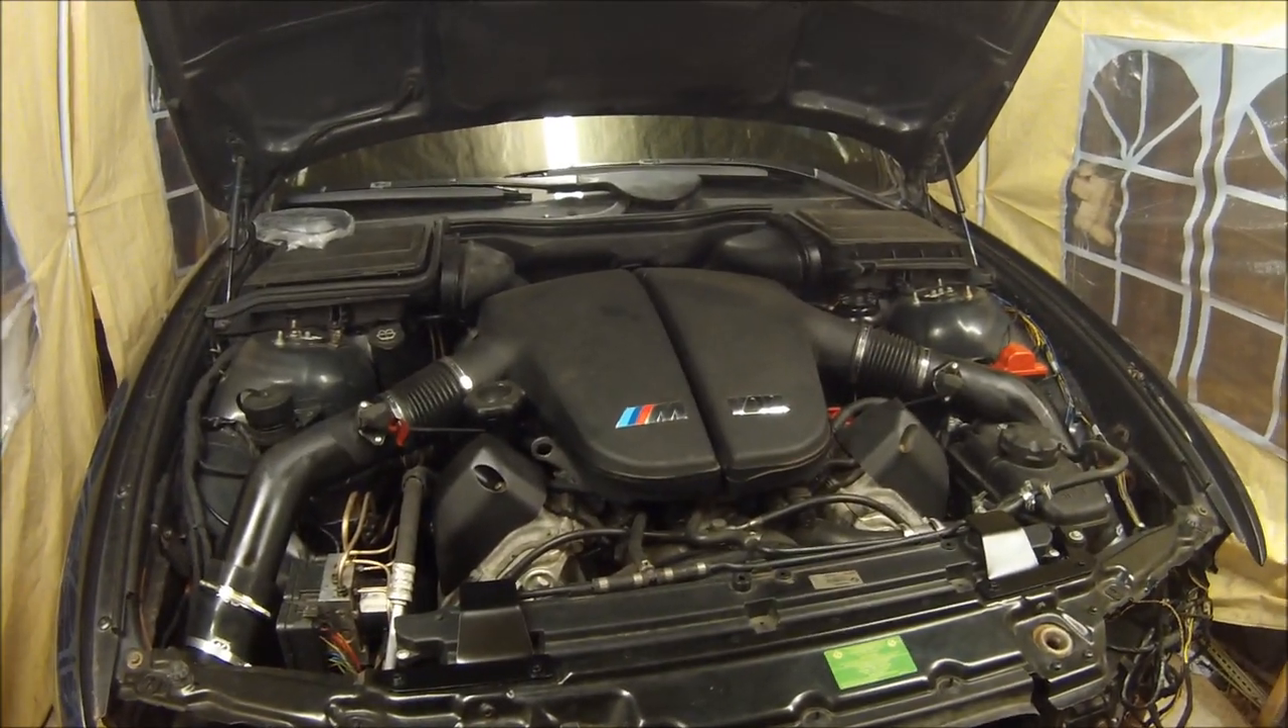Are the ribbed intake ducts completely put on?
Yes.